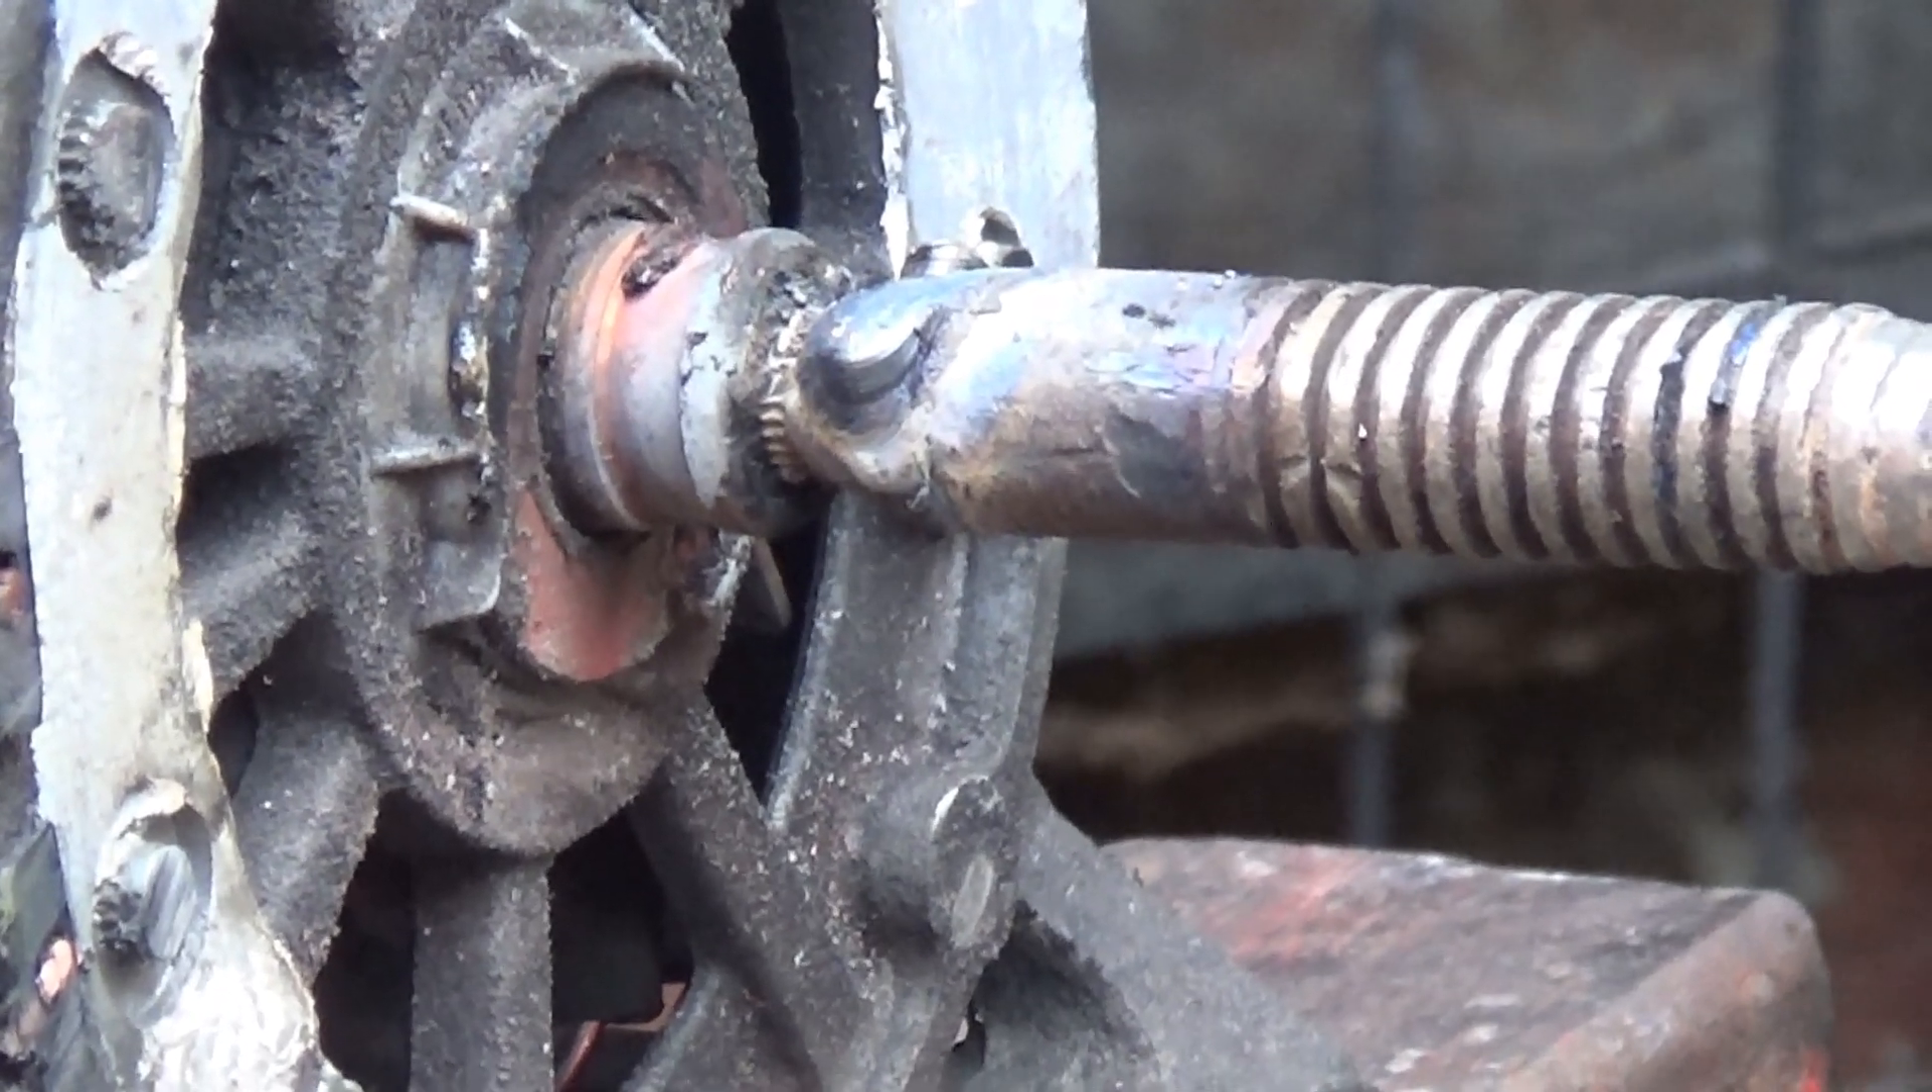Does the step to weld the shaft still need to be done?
No.